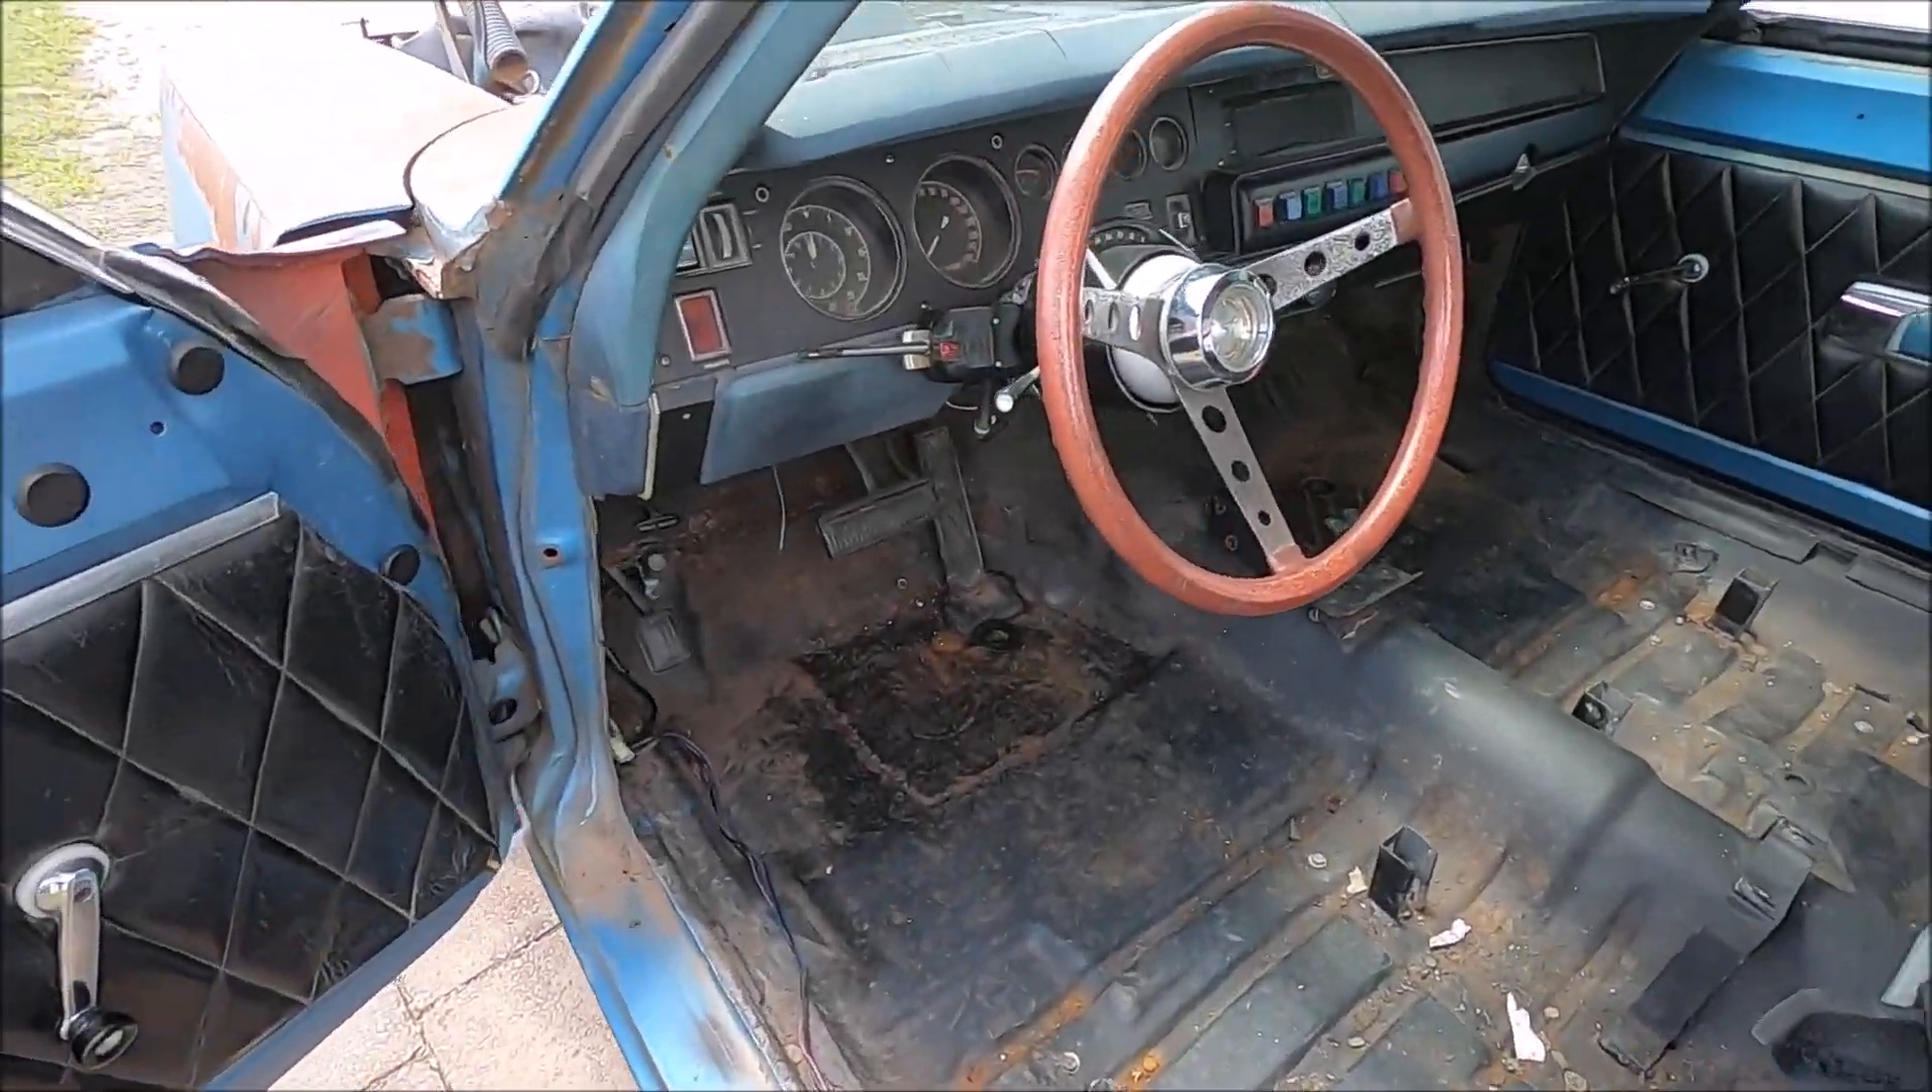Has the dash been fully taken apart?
No.